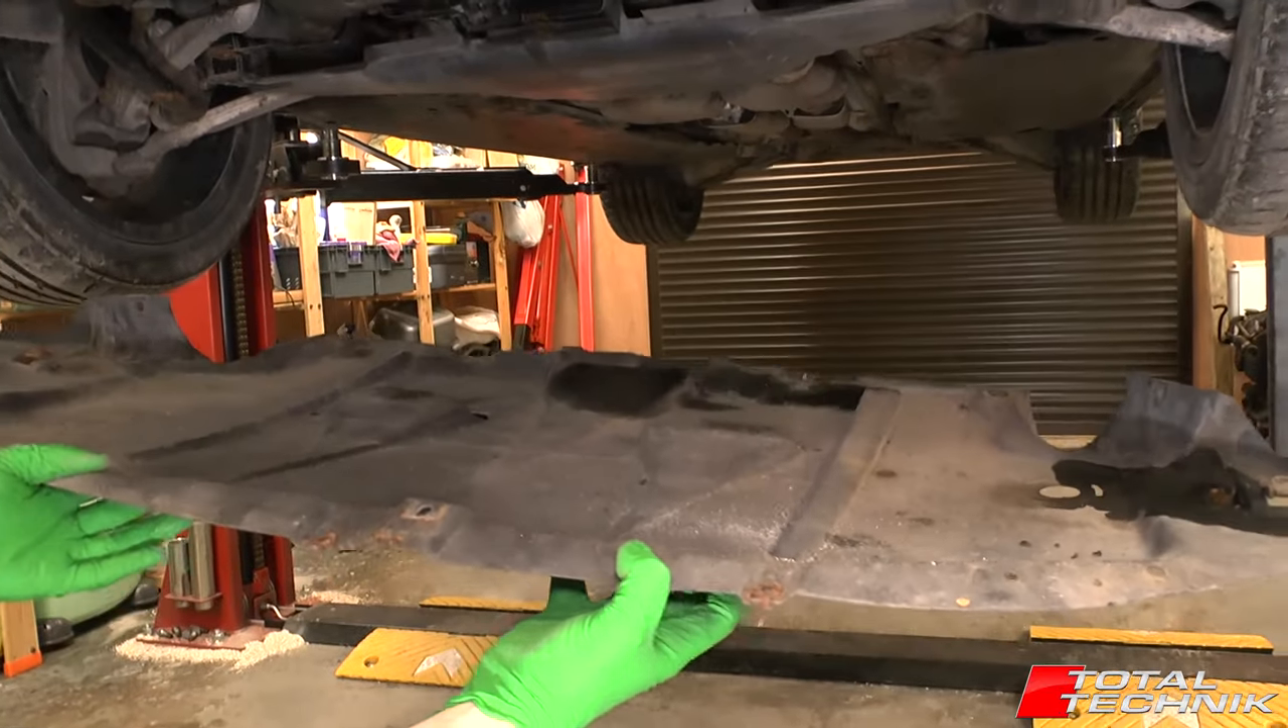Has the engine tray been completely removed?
Yes.